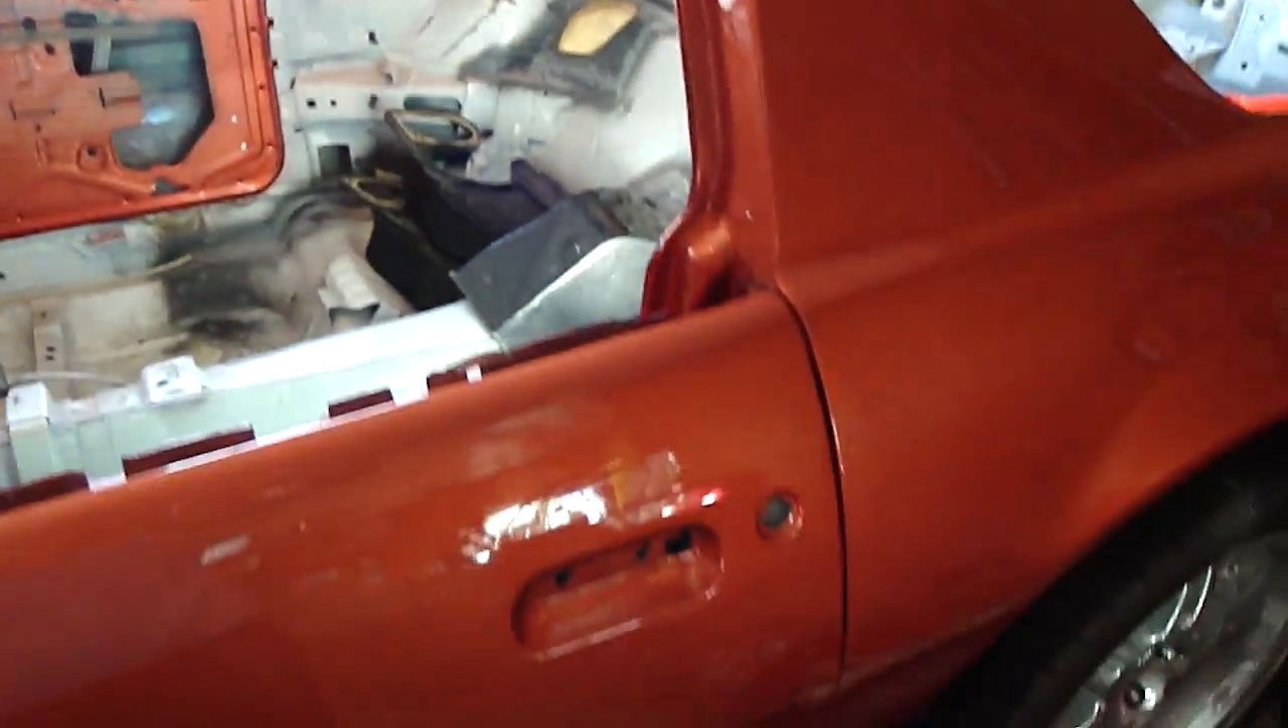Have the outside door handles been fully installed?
No.